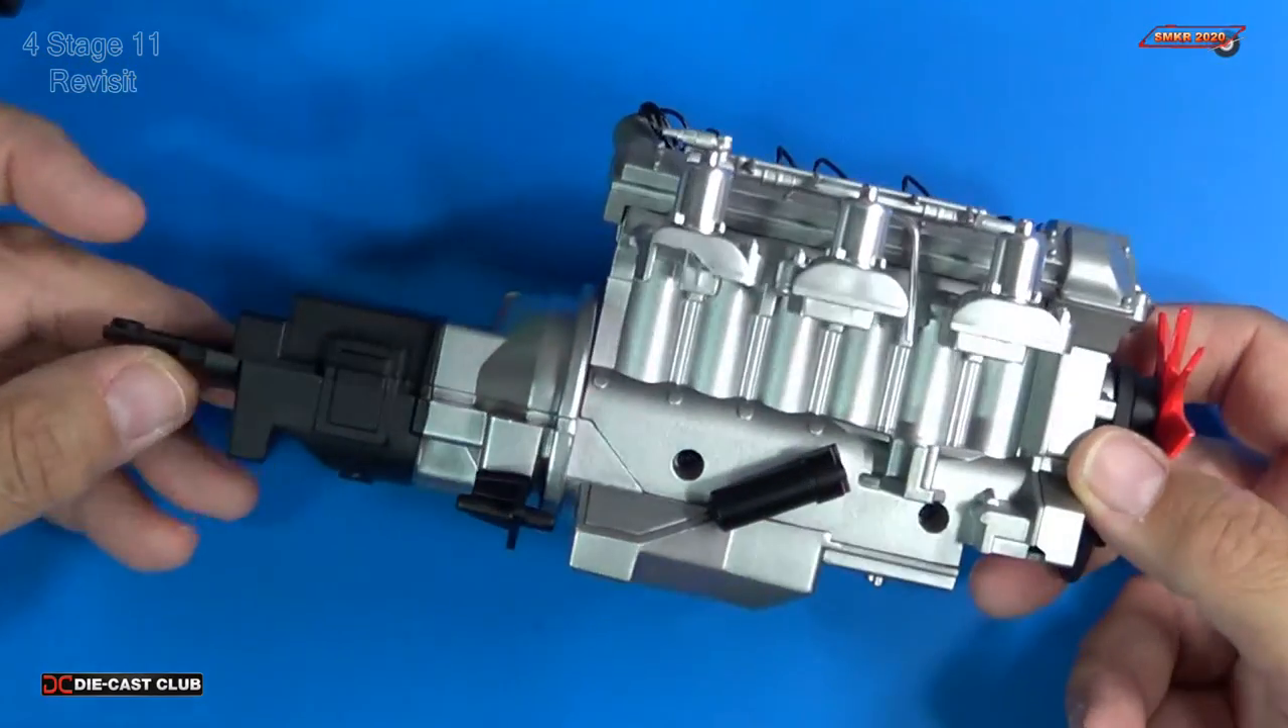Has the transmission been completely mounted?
Yes.